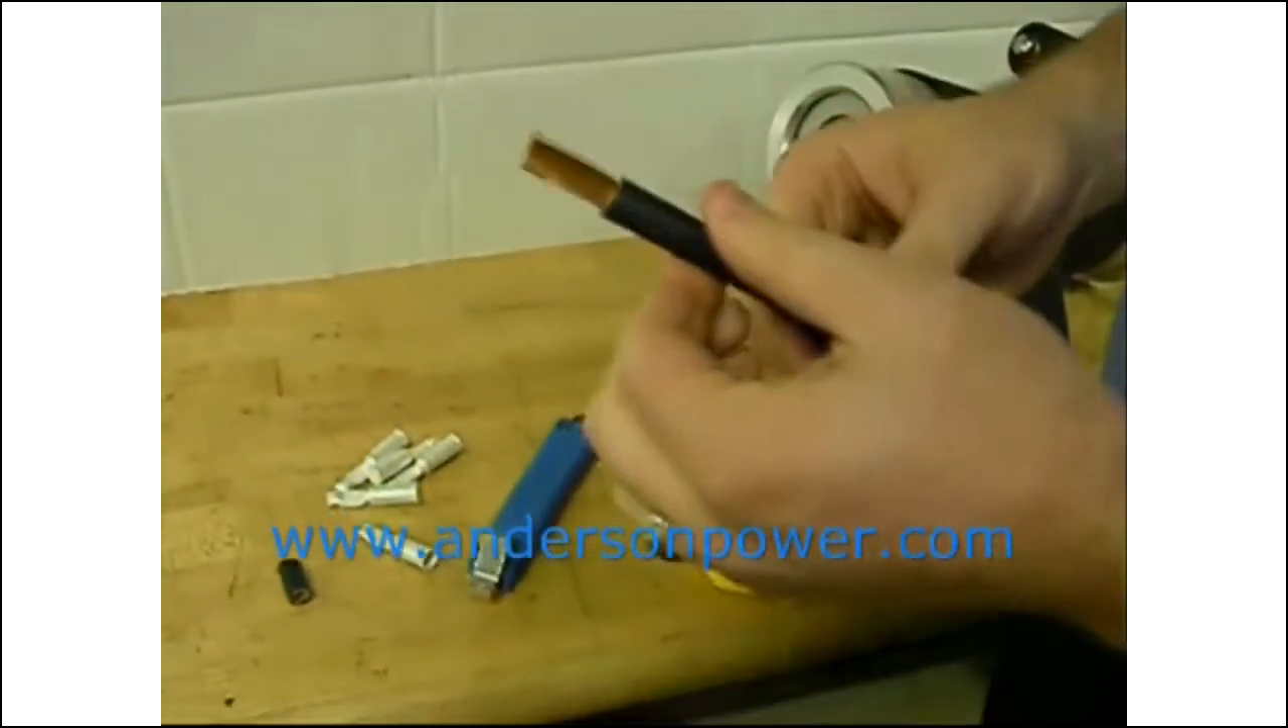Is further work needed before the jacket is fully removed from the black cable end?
No.